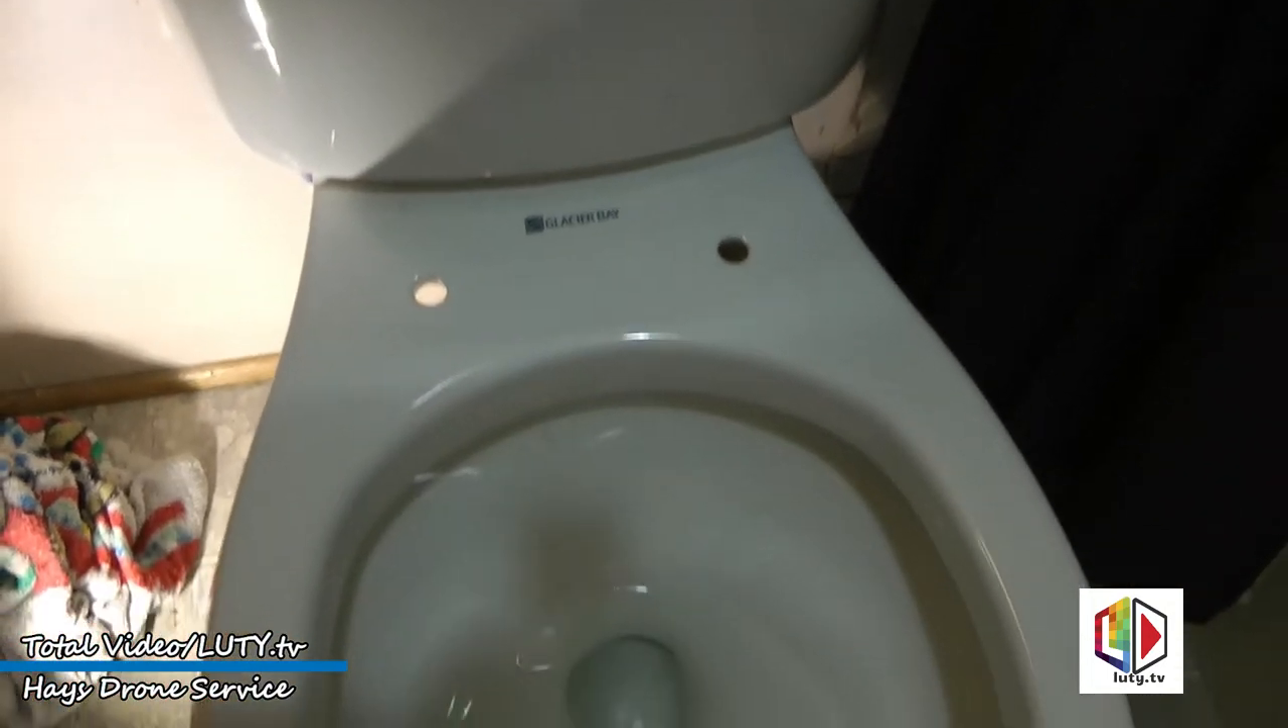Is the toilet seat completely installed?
No.